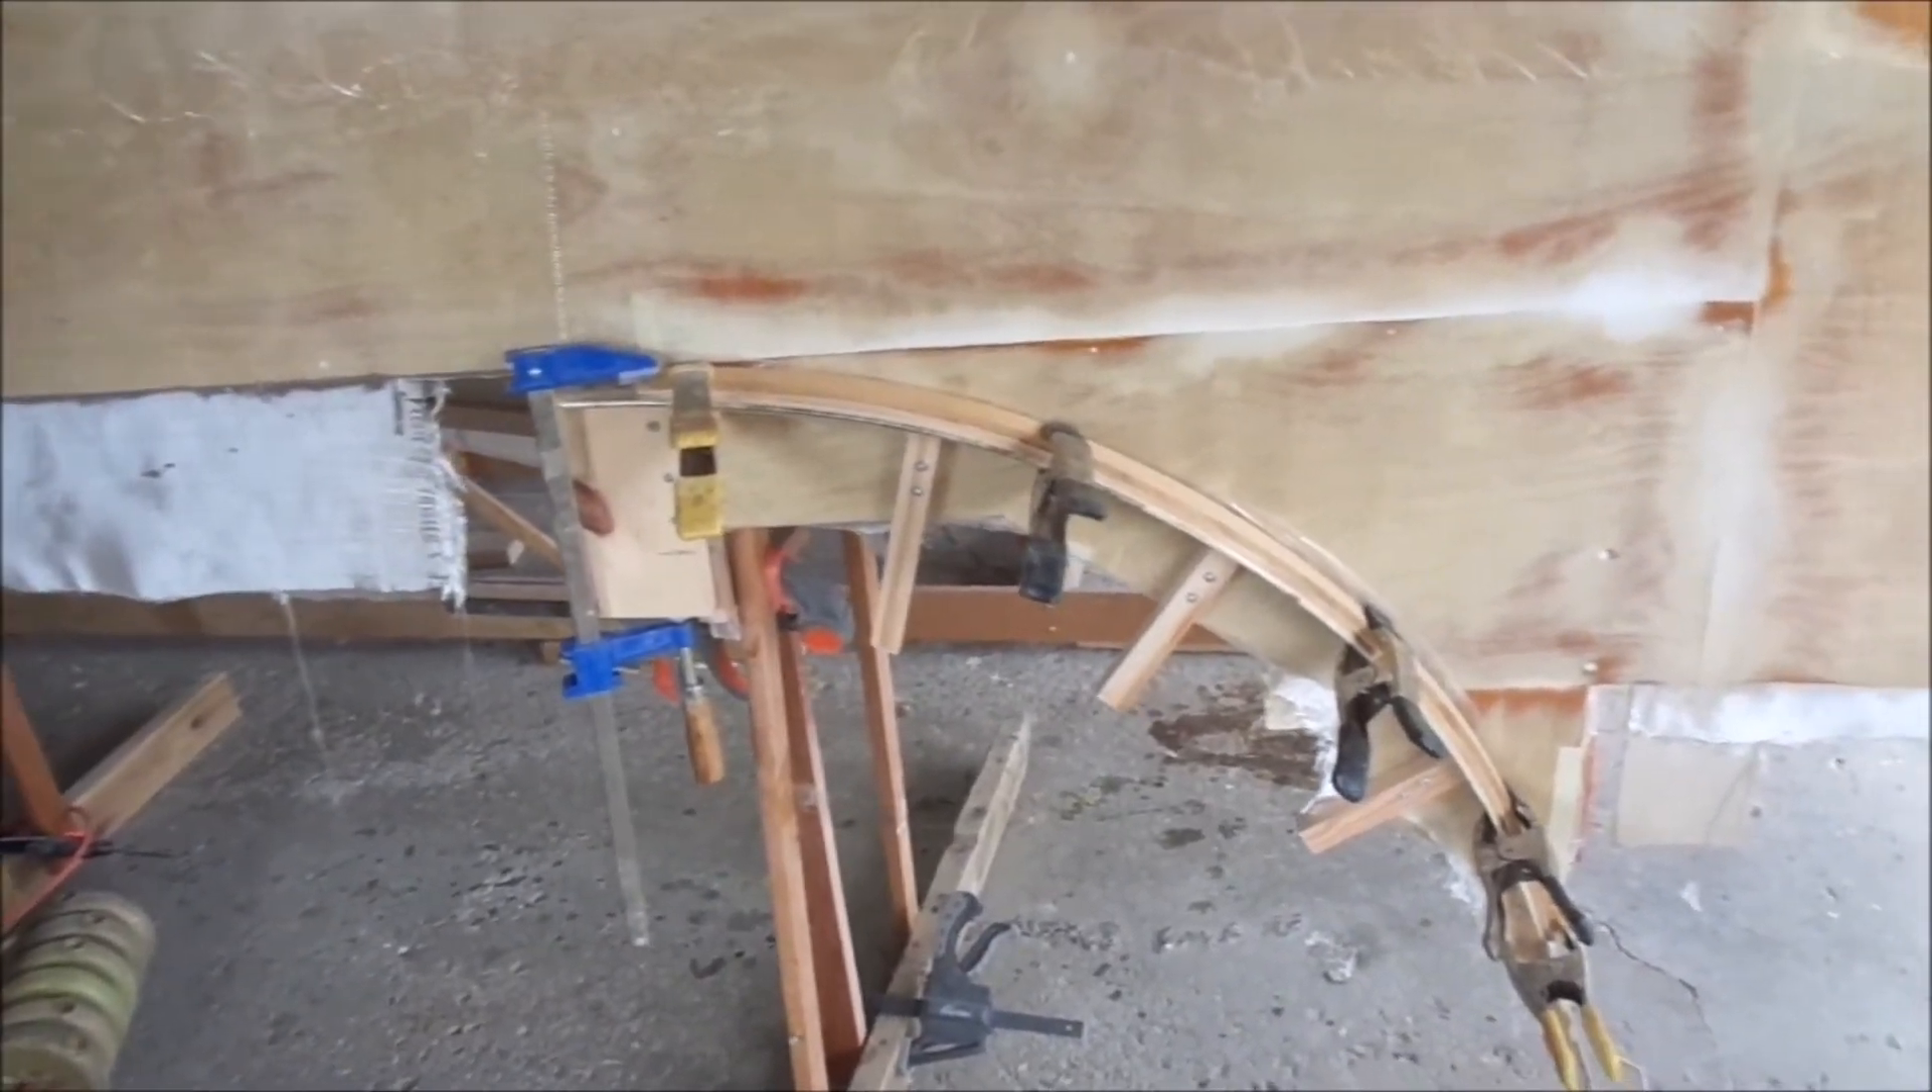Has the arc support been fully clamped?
Yes.